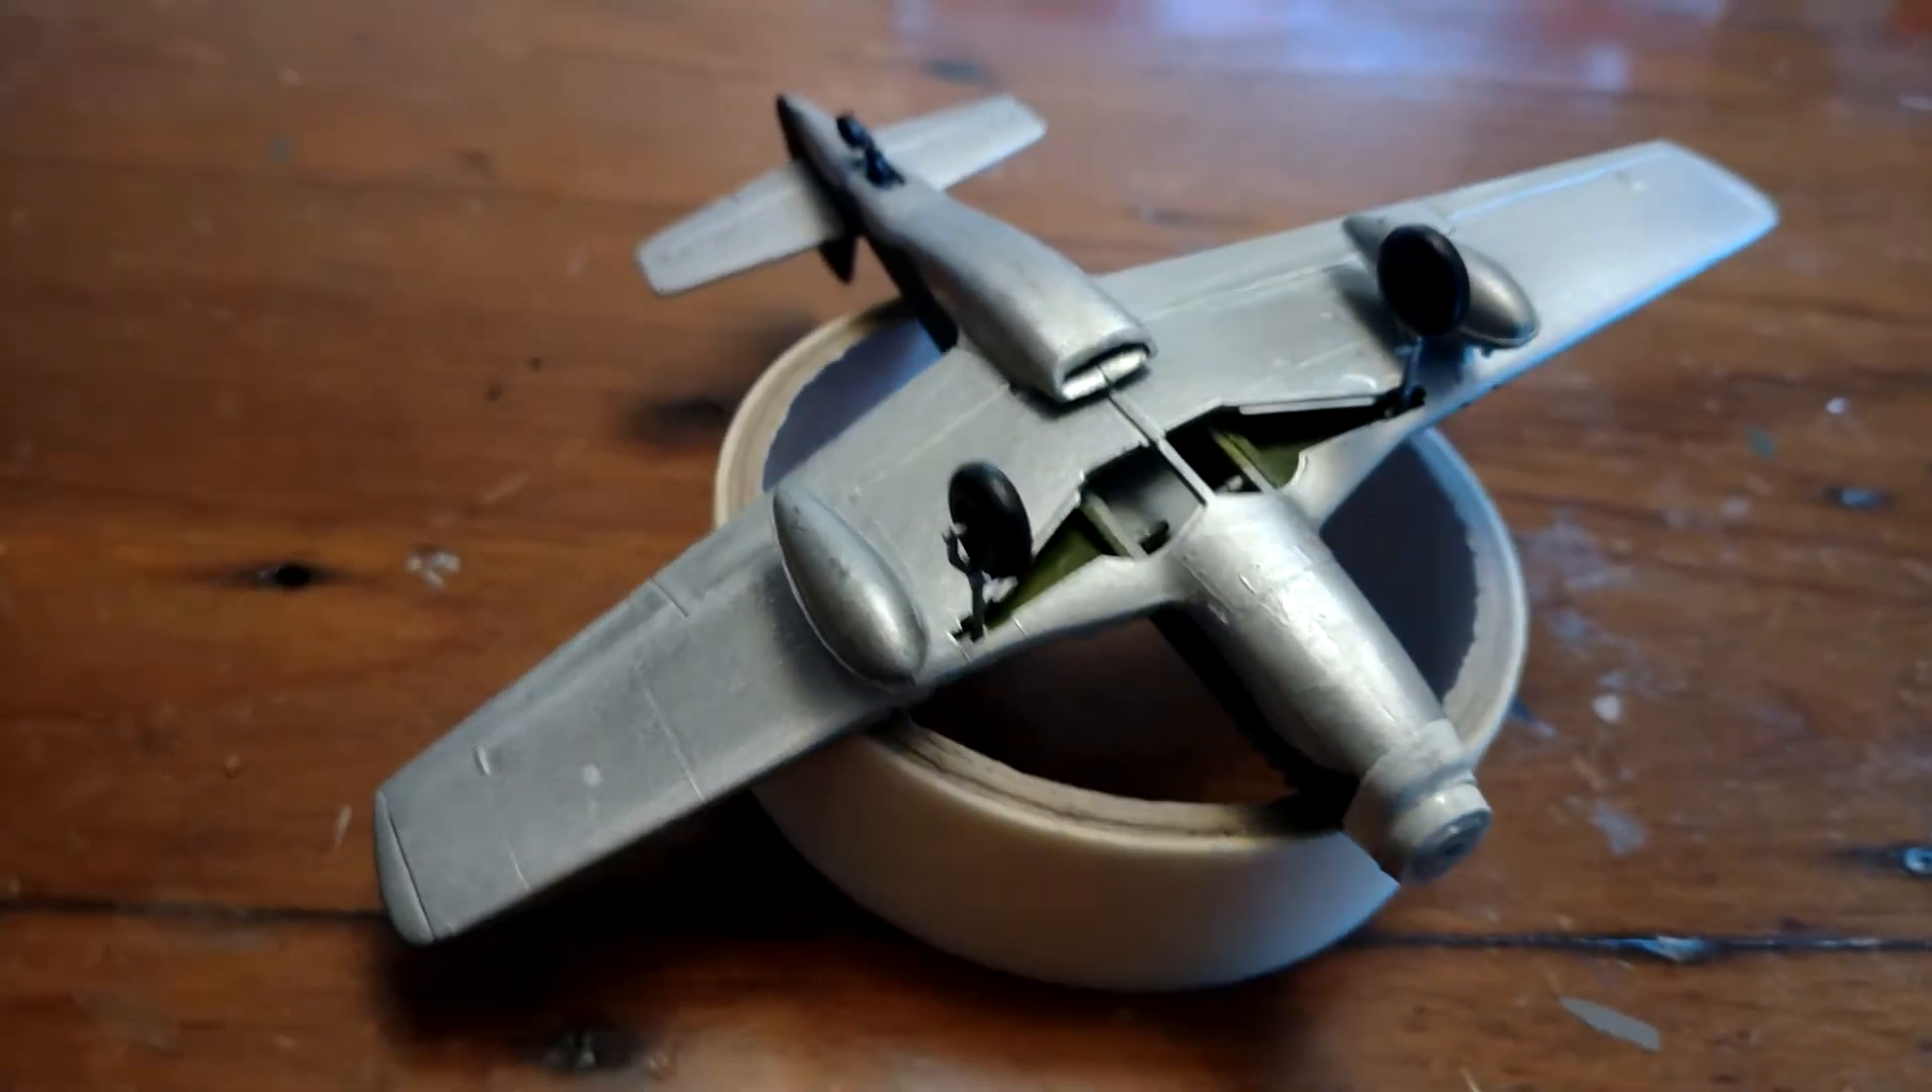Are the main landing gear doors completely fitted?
No.